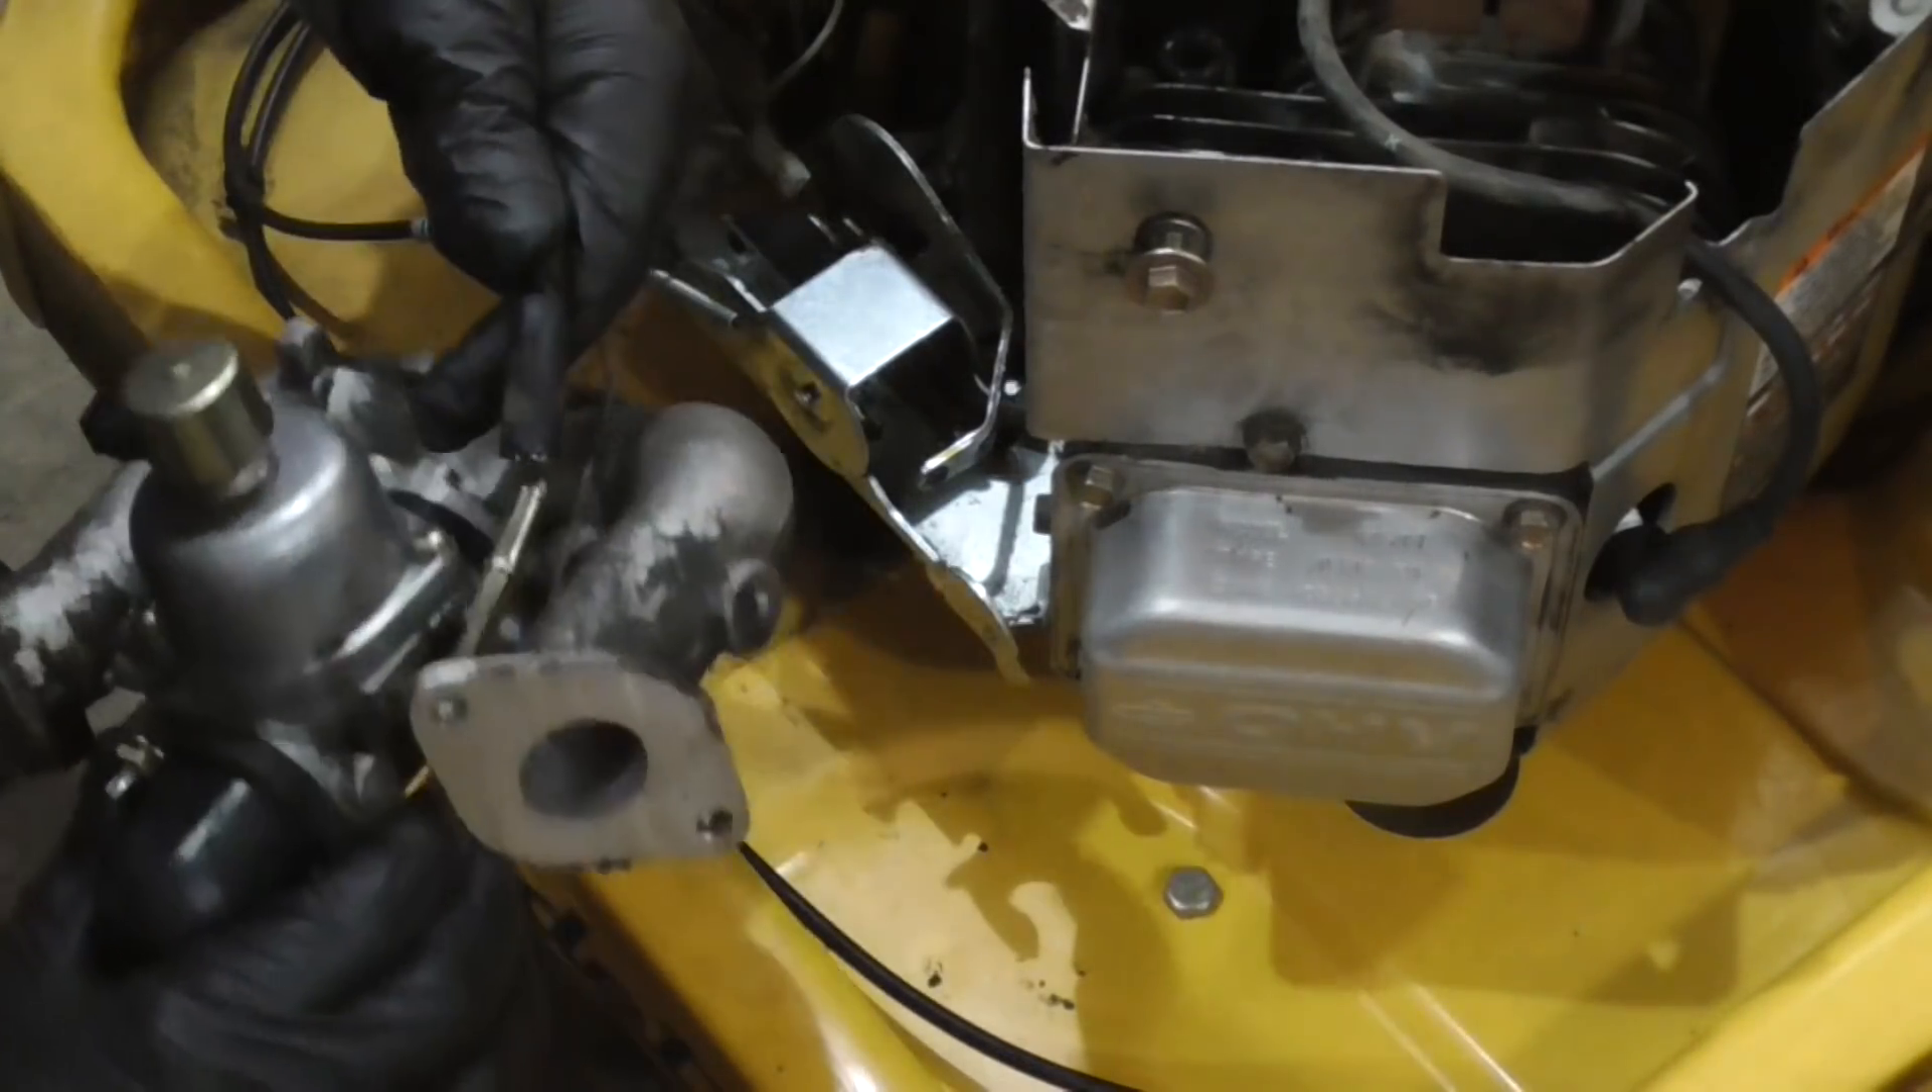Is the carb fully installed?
No.